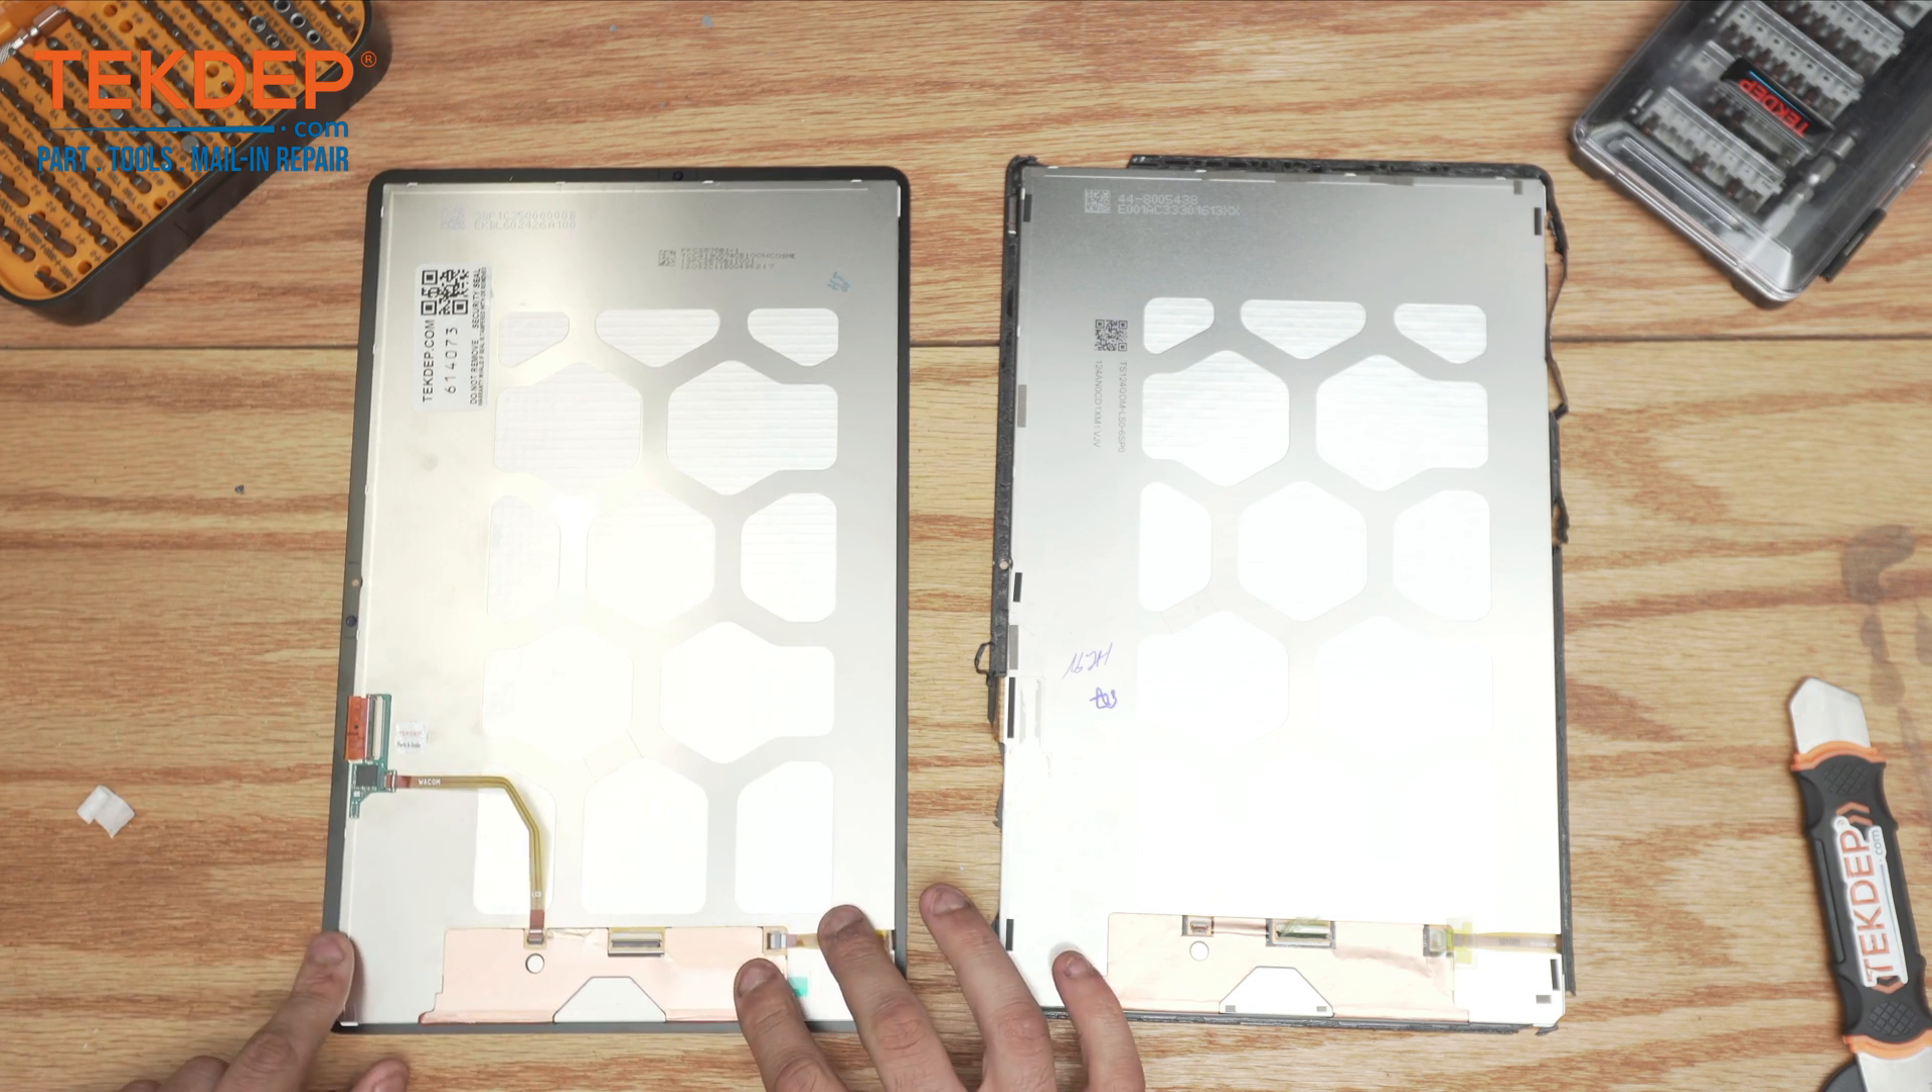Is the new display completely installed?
No.